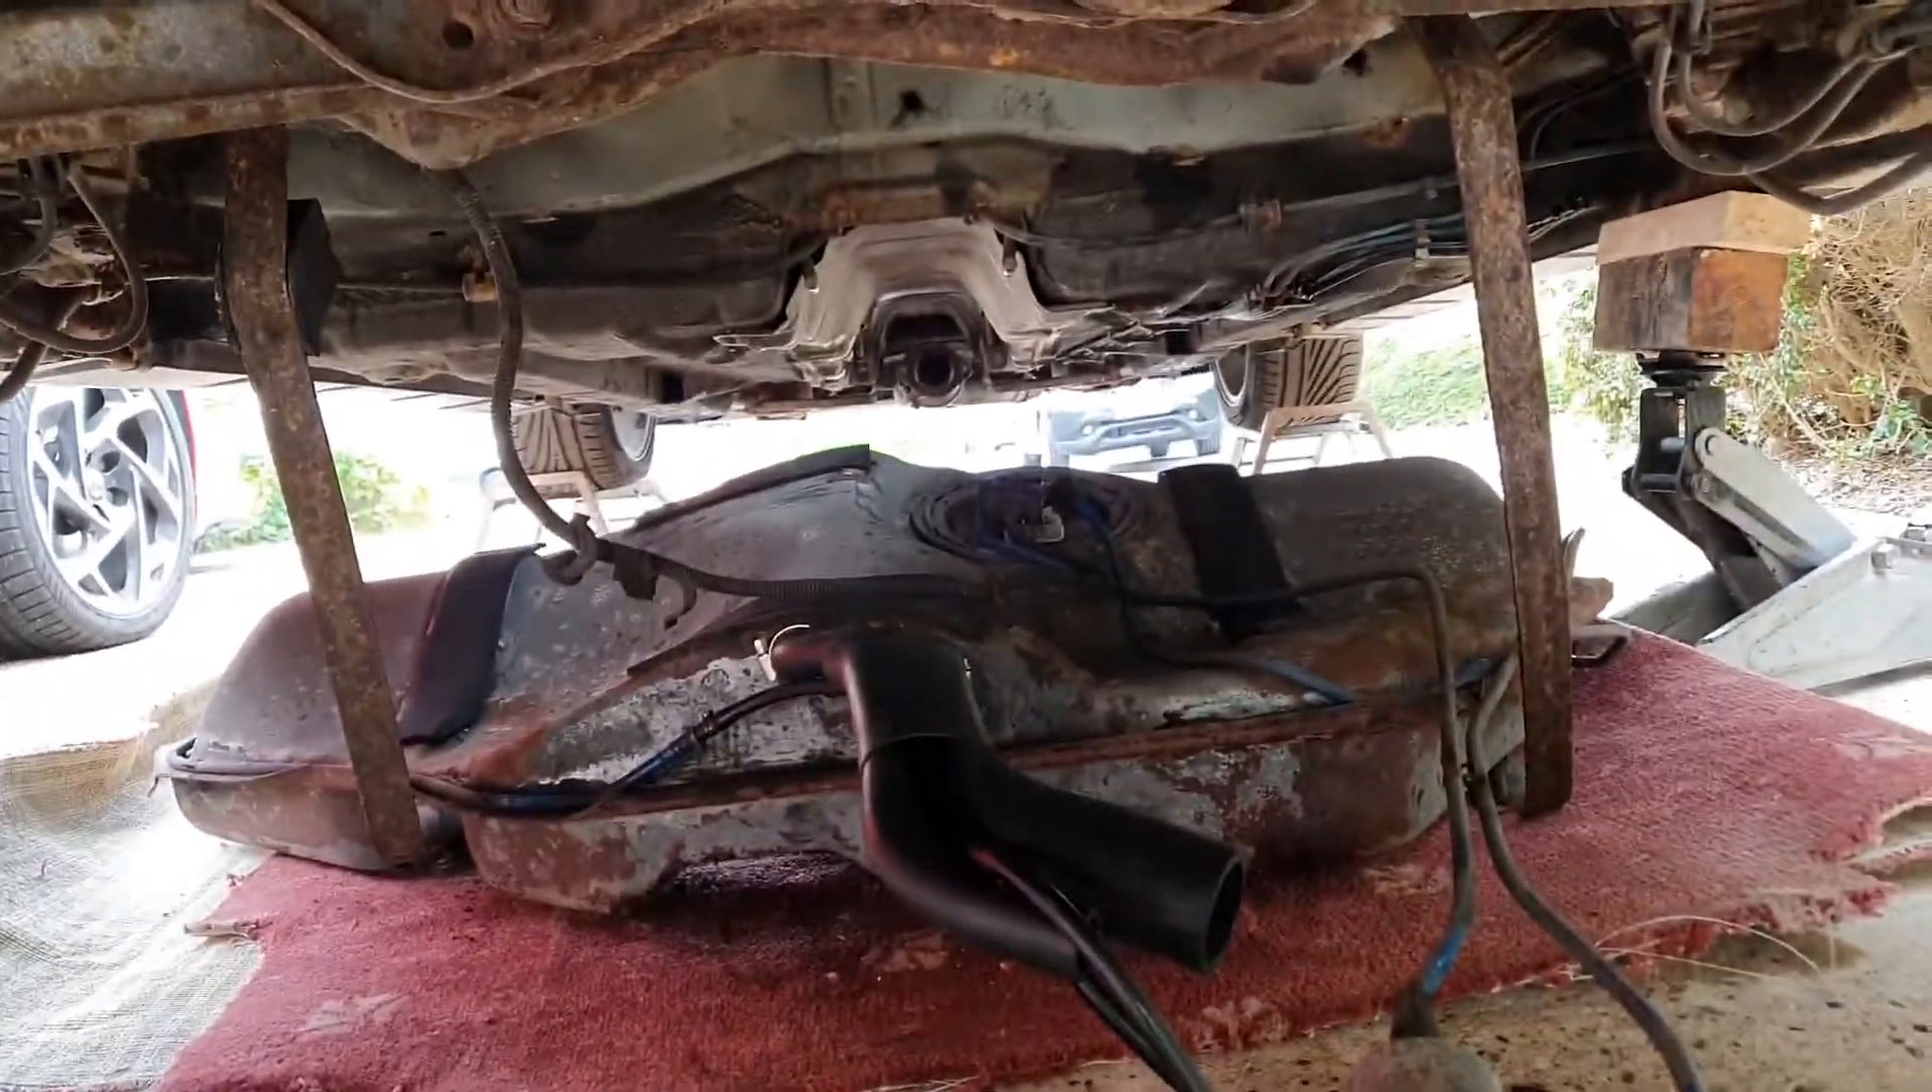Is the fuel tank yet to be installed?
Yes.